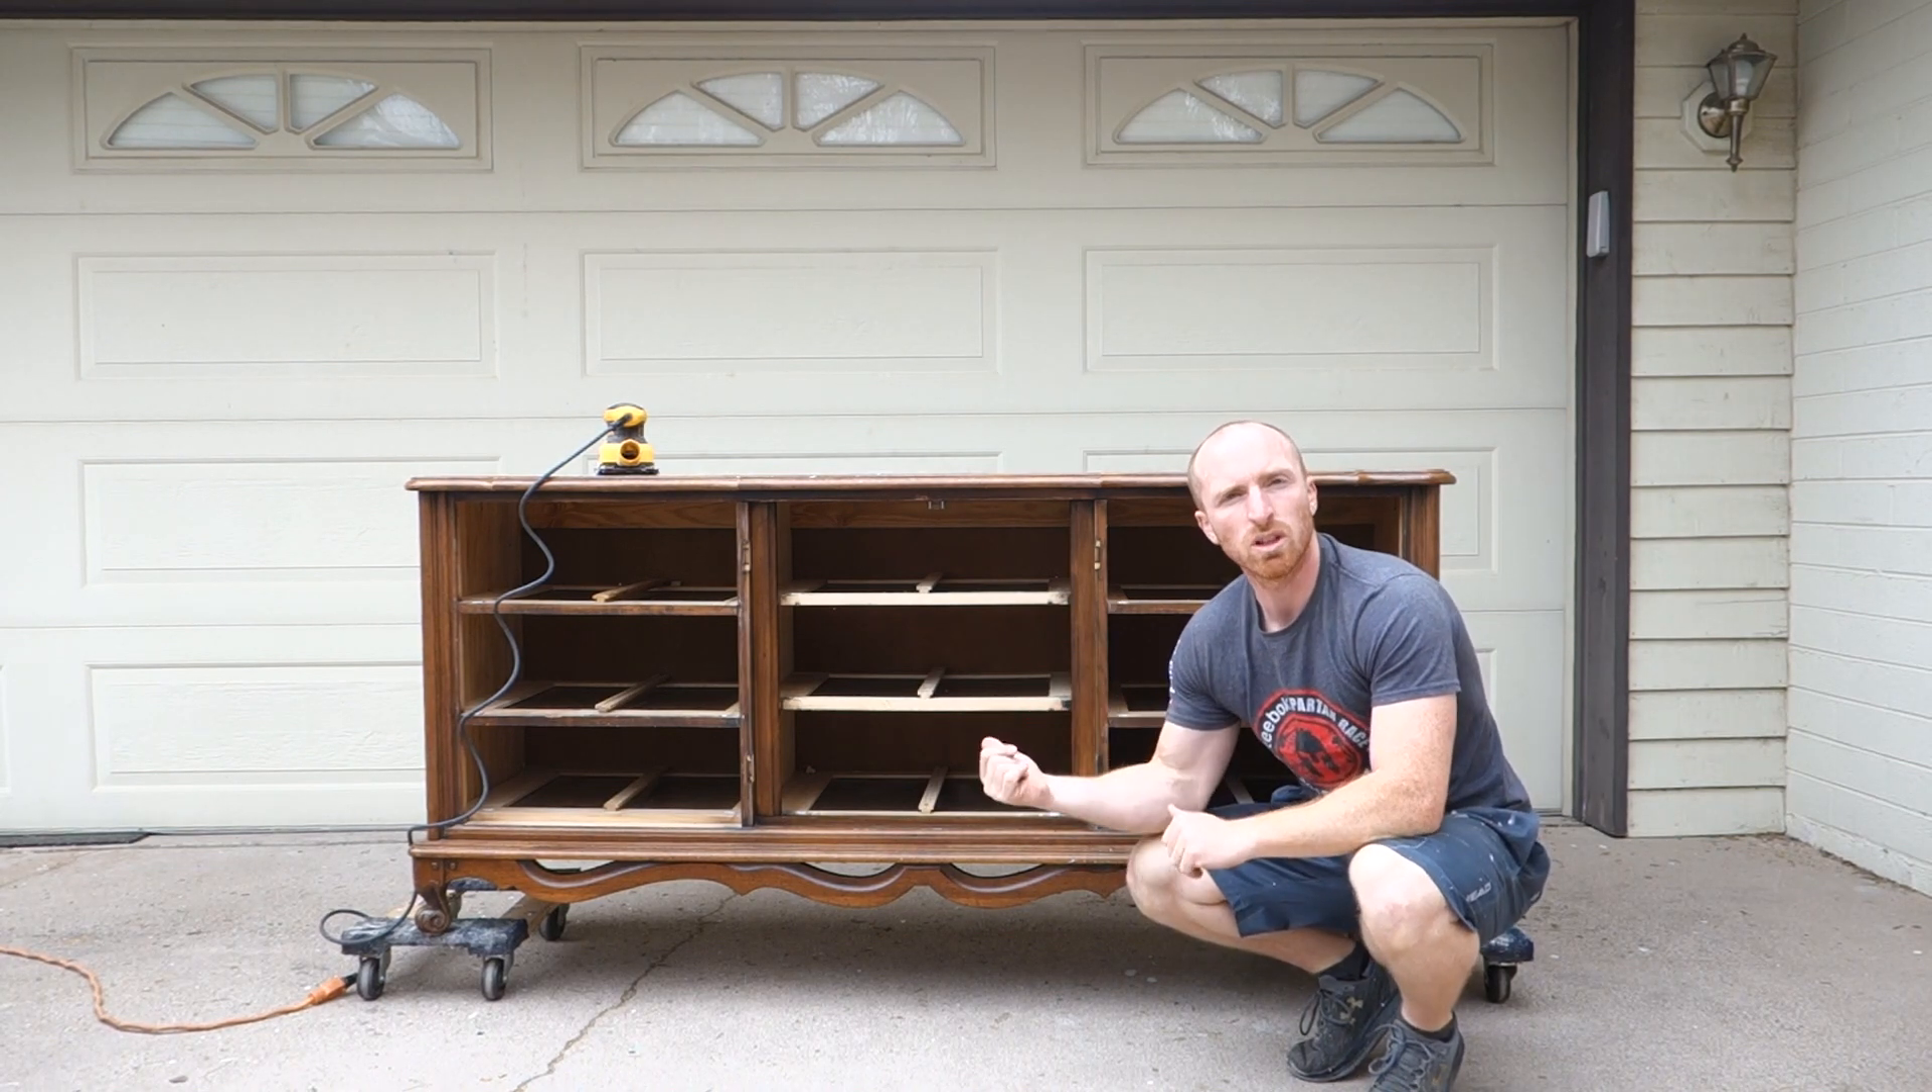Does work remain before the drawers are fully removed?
No.